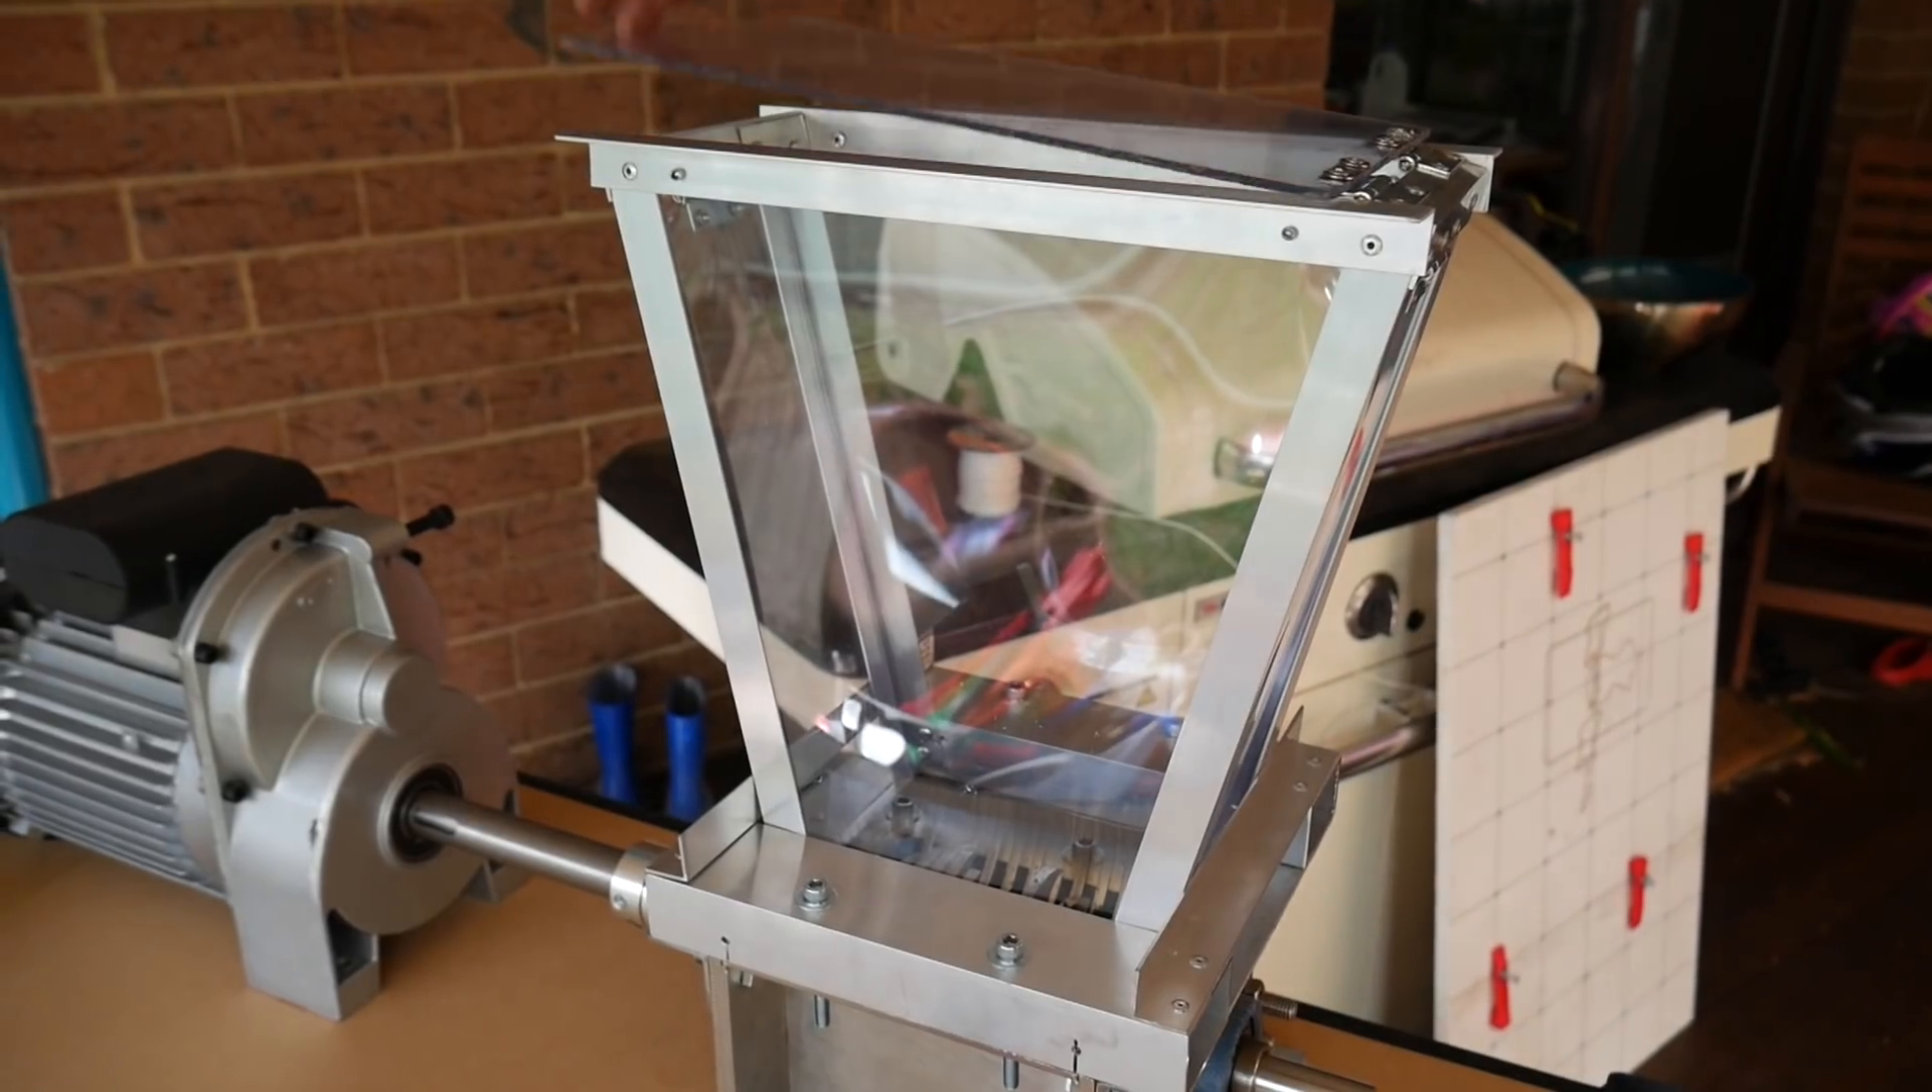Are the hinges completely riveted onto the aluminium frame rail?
Yes.